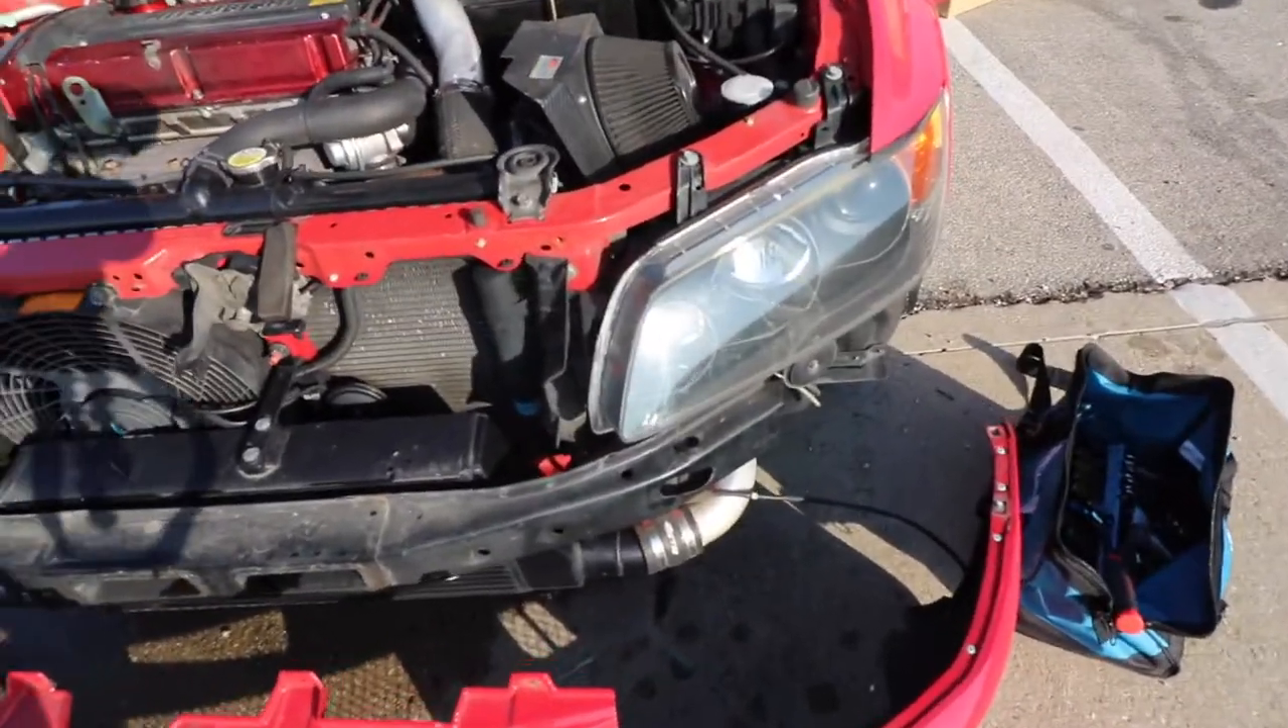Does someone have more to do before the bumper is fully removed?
No.